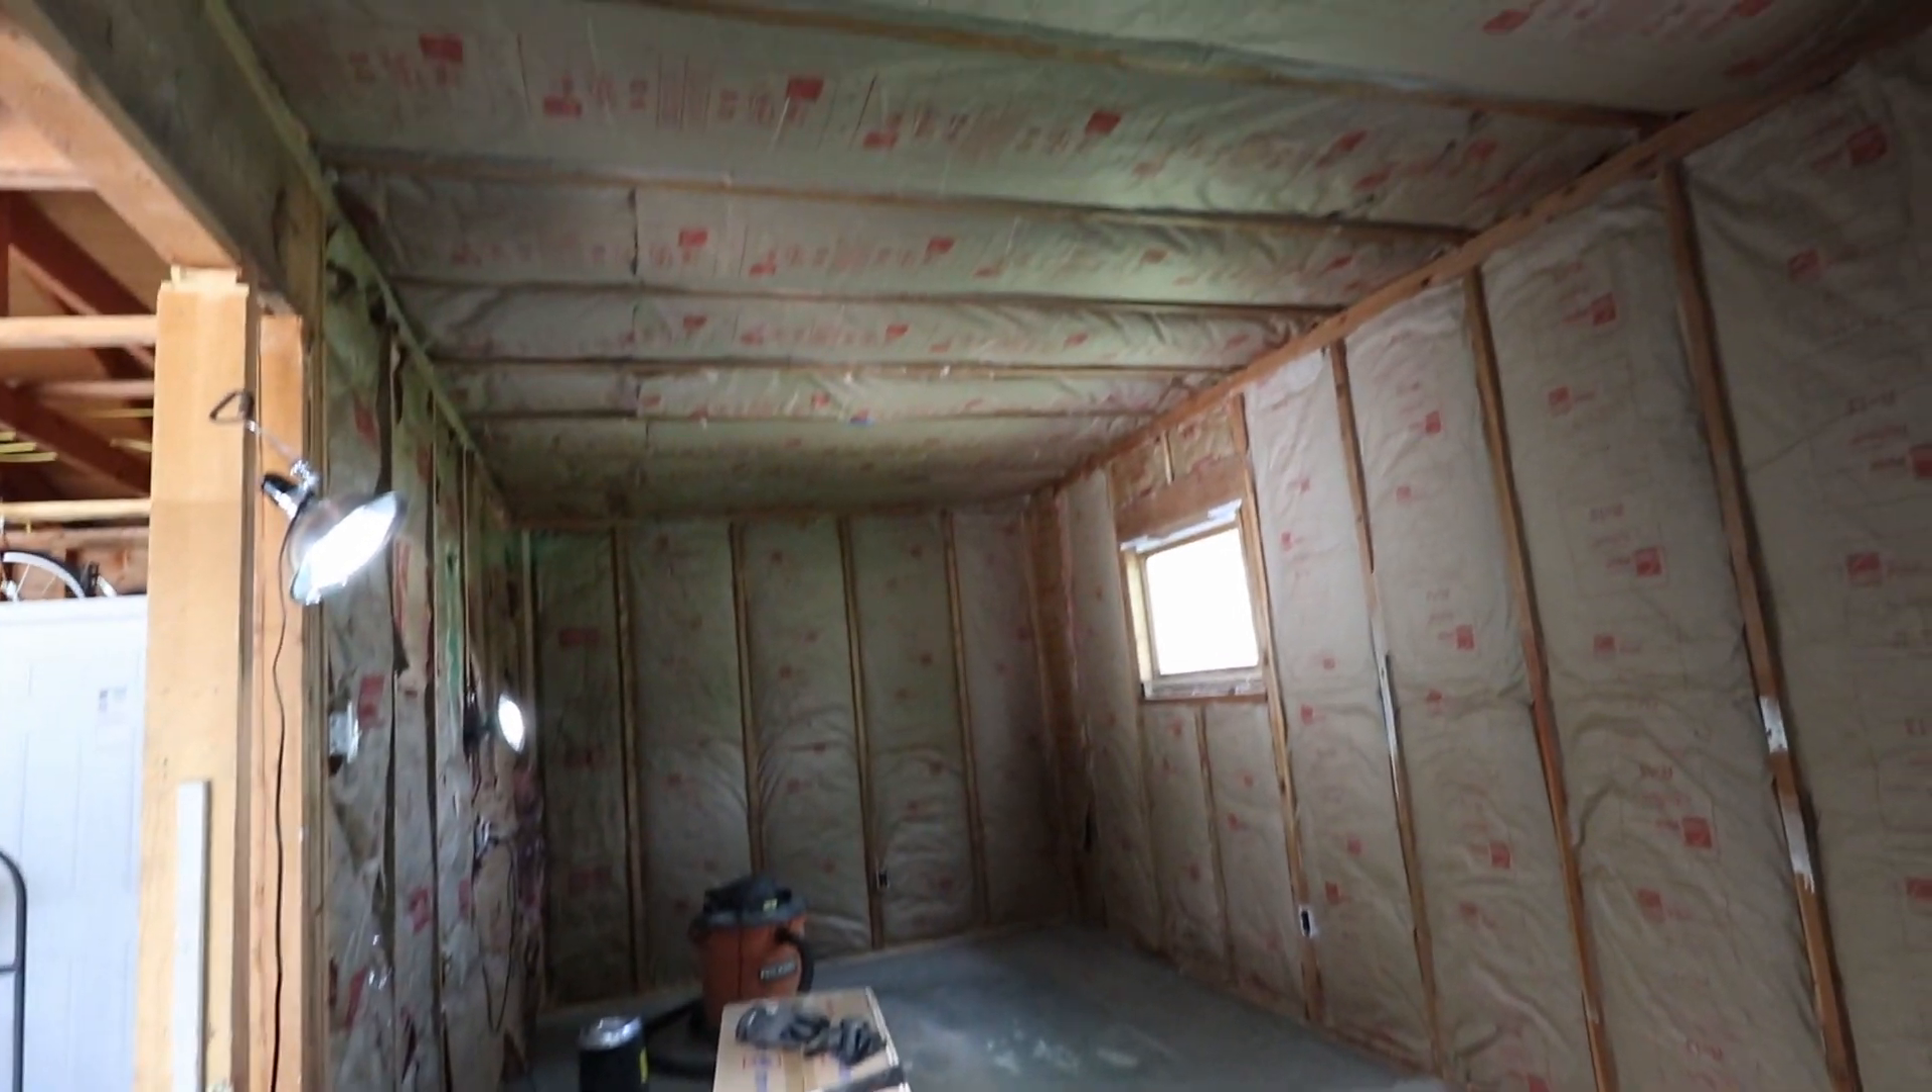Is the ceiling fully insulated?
Yes.